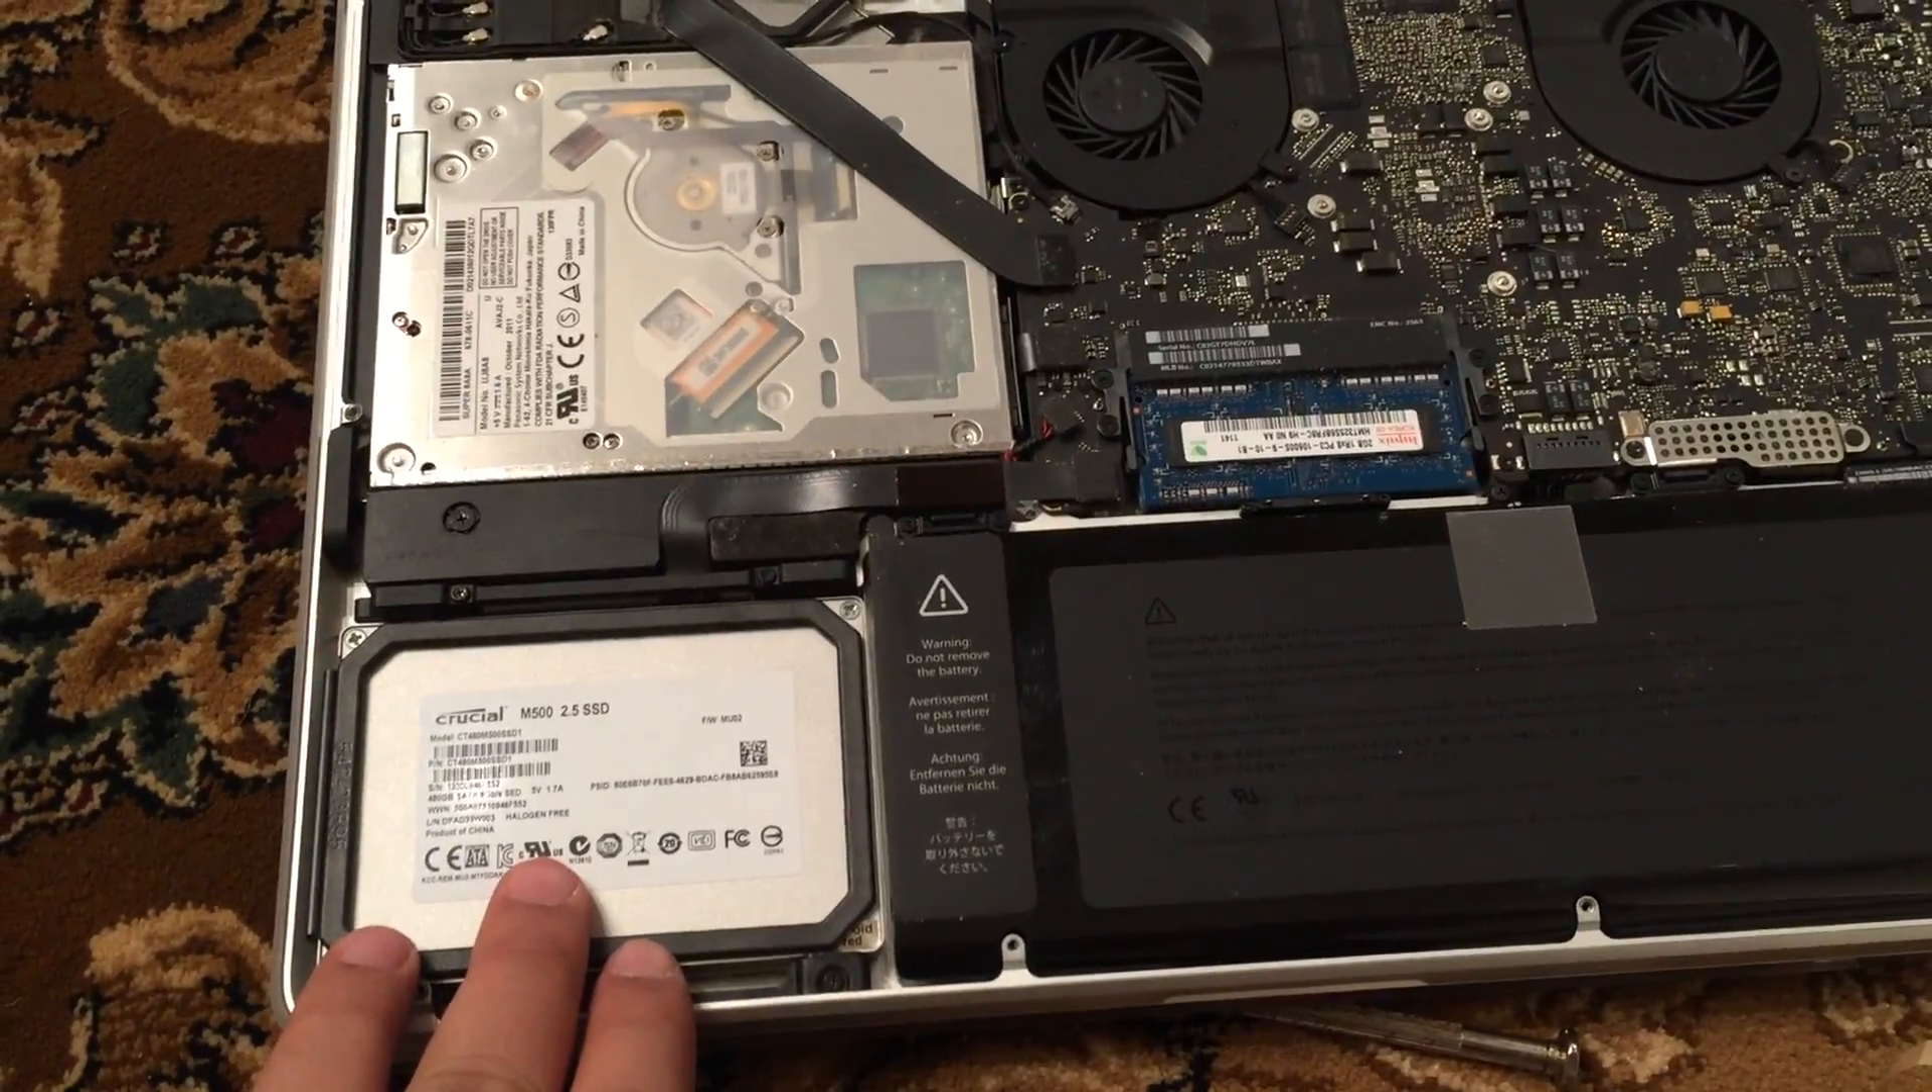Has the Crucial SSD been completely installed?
Yes.